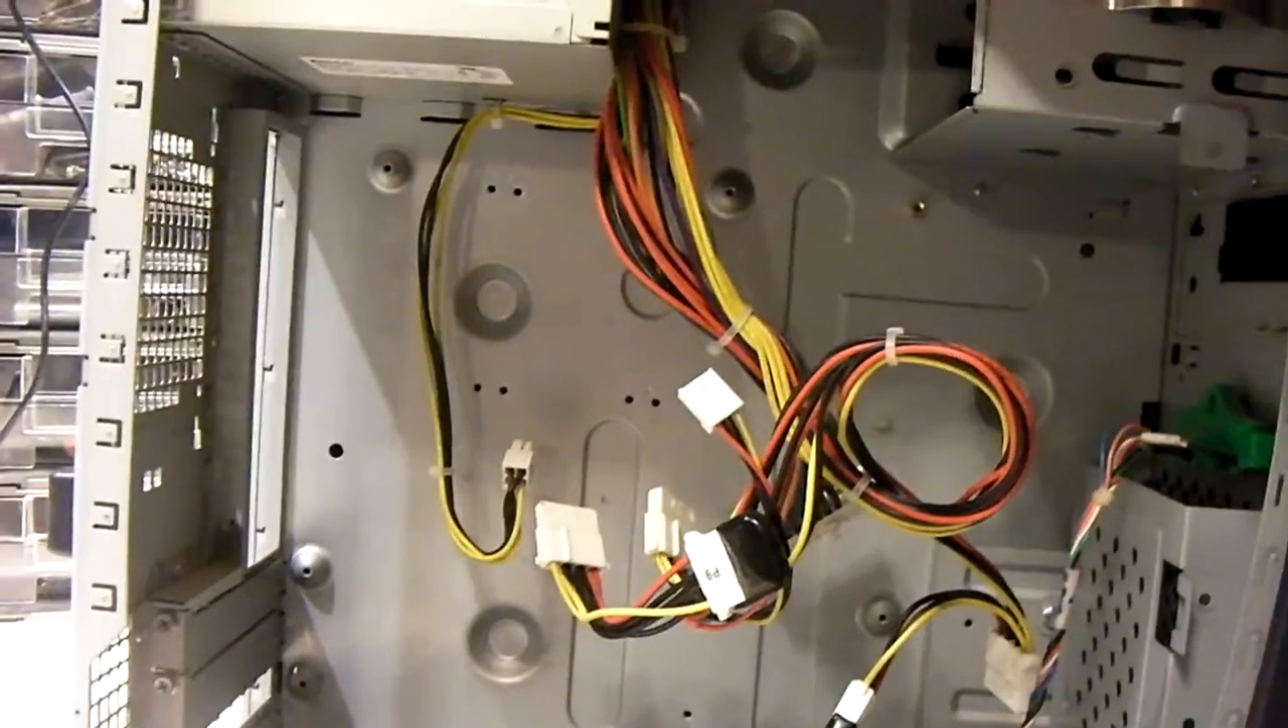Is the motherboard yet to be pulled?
No.